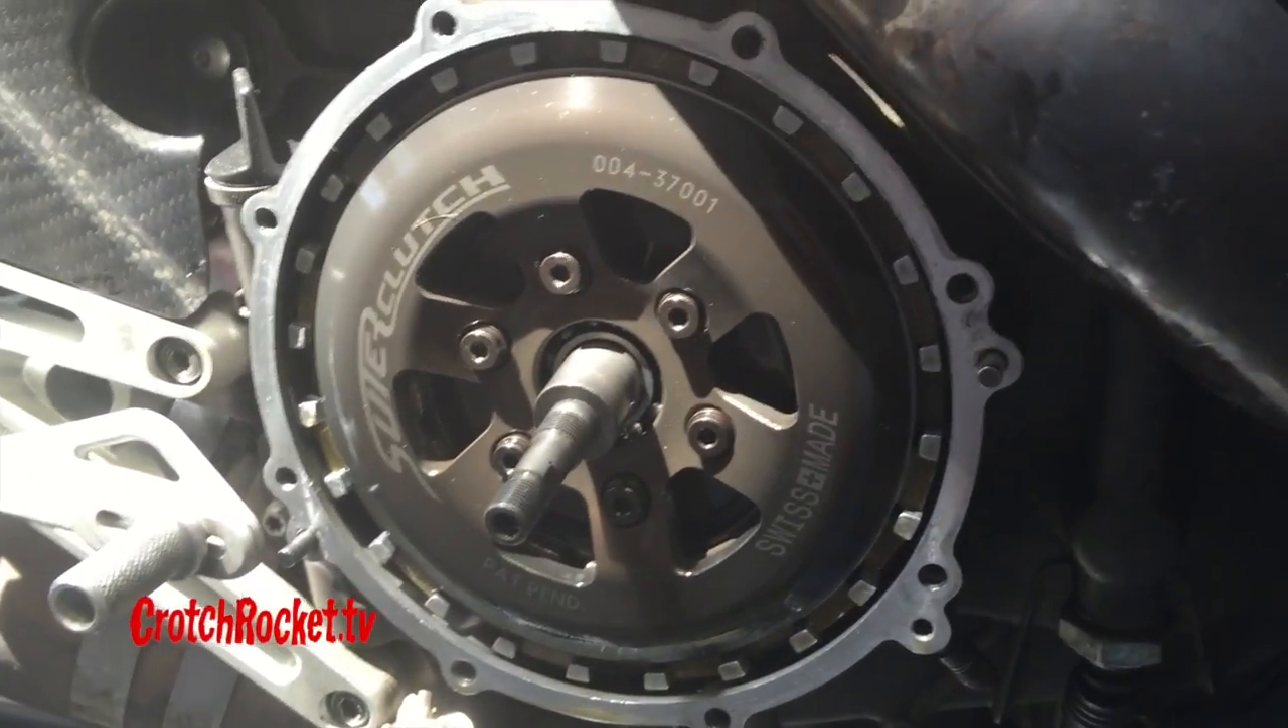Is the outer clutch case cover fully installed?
No.